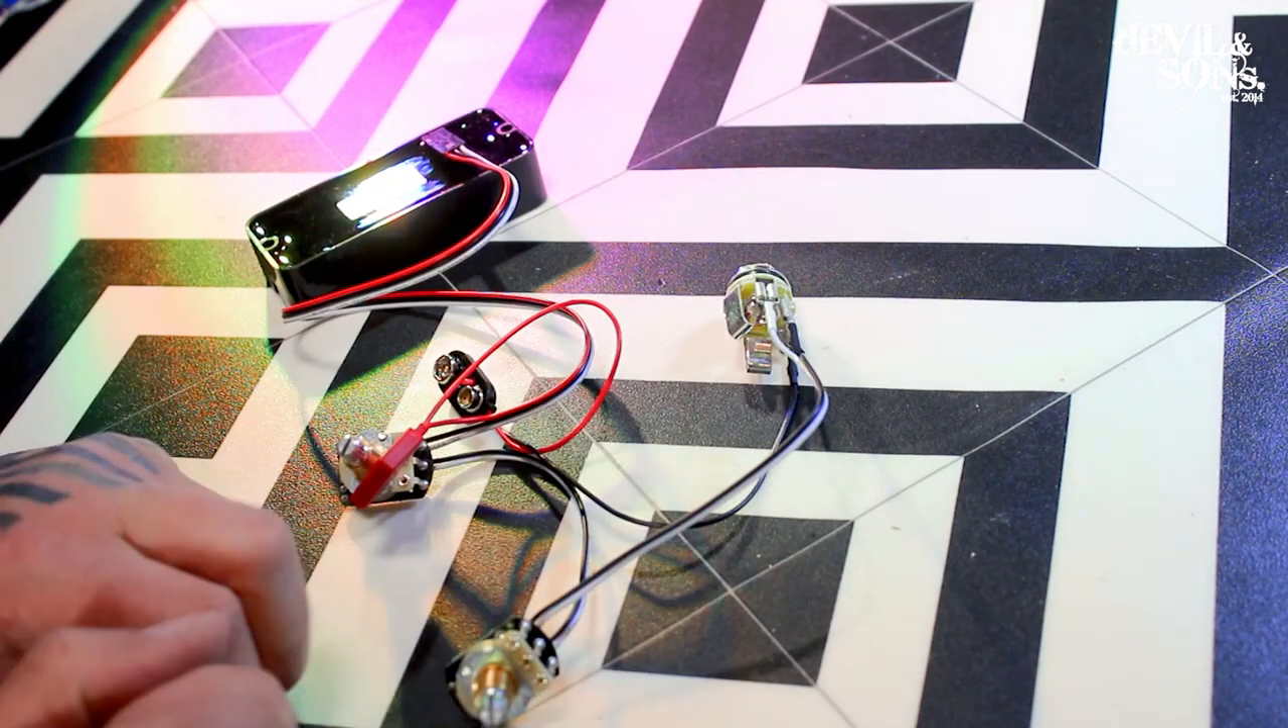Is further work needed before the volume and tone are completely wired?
No.